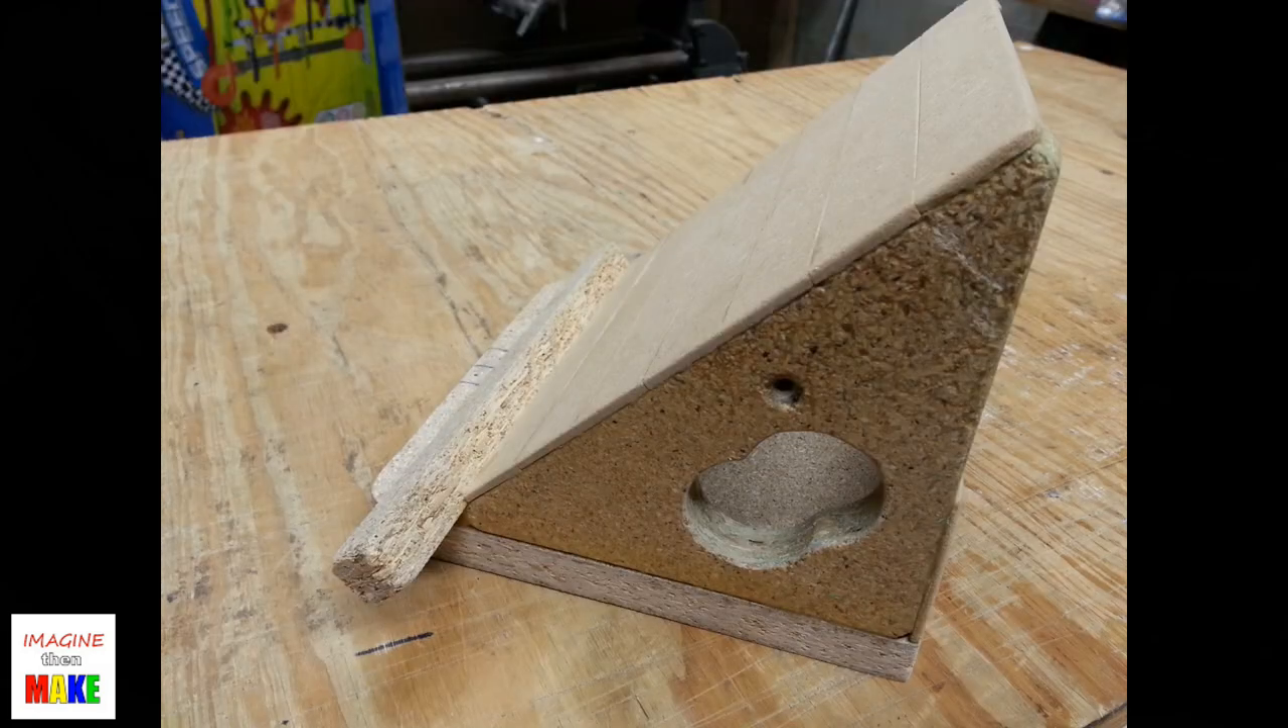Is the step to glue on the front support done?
Yes.